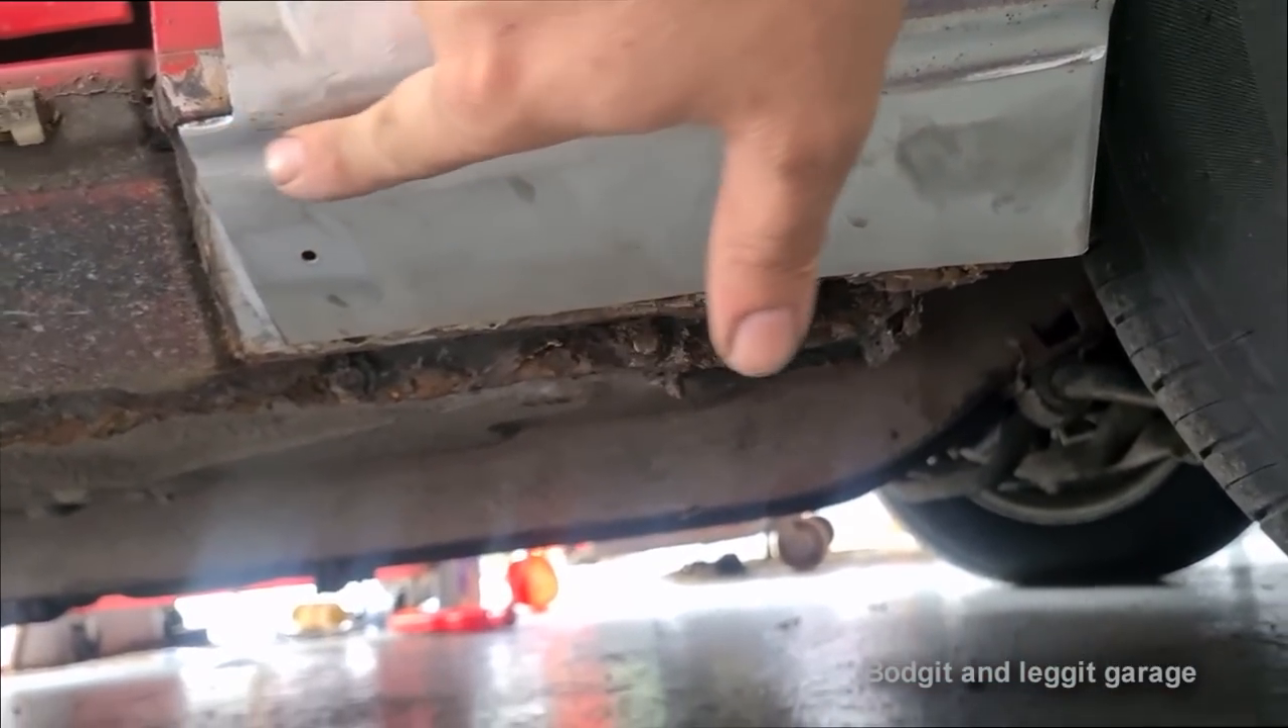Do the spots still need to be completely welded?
Yes.